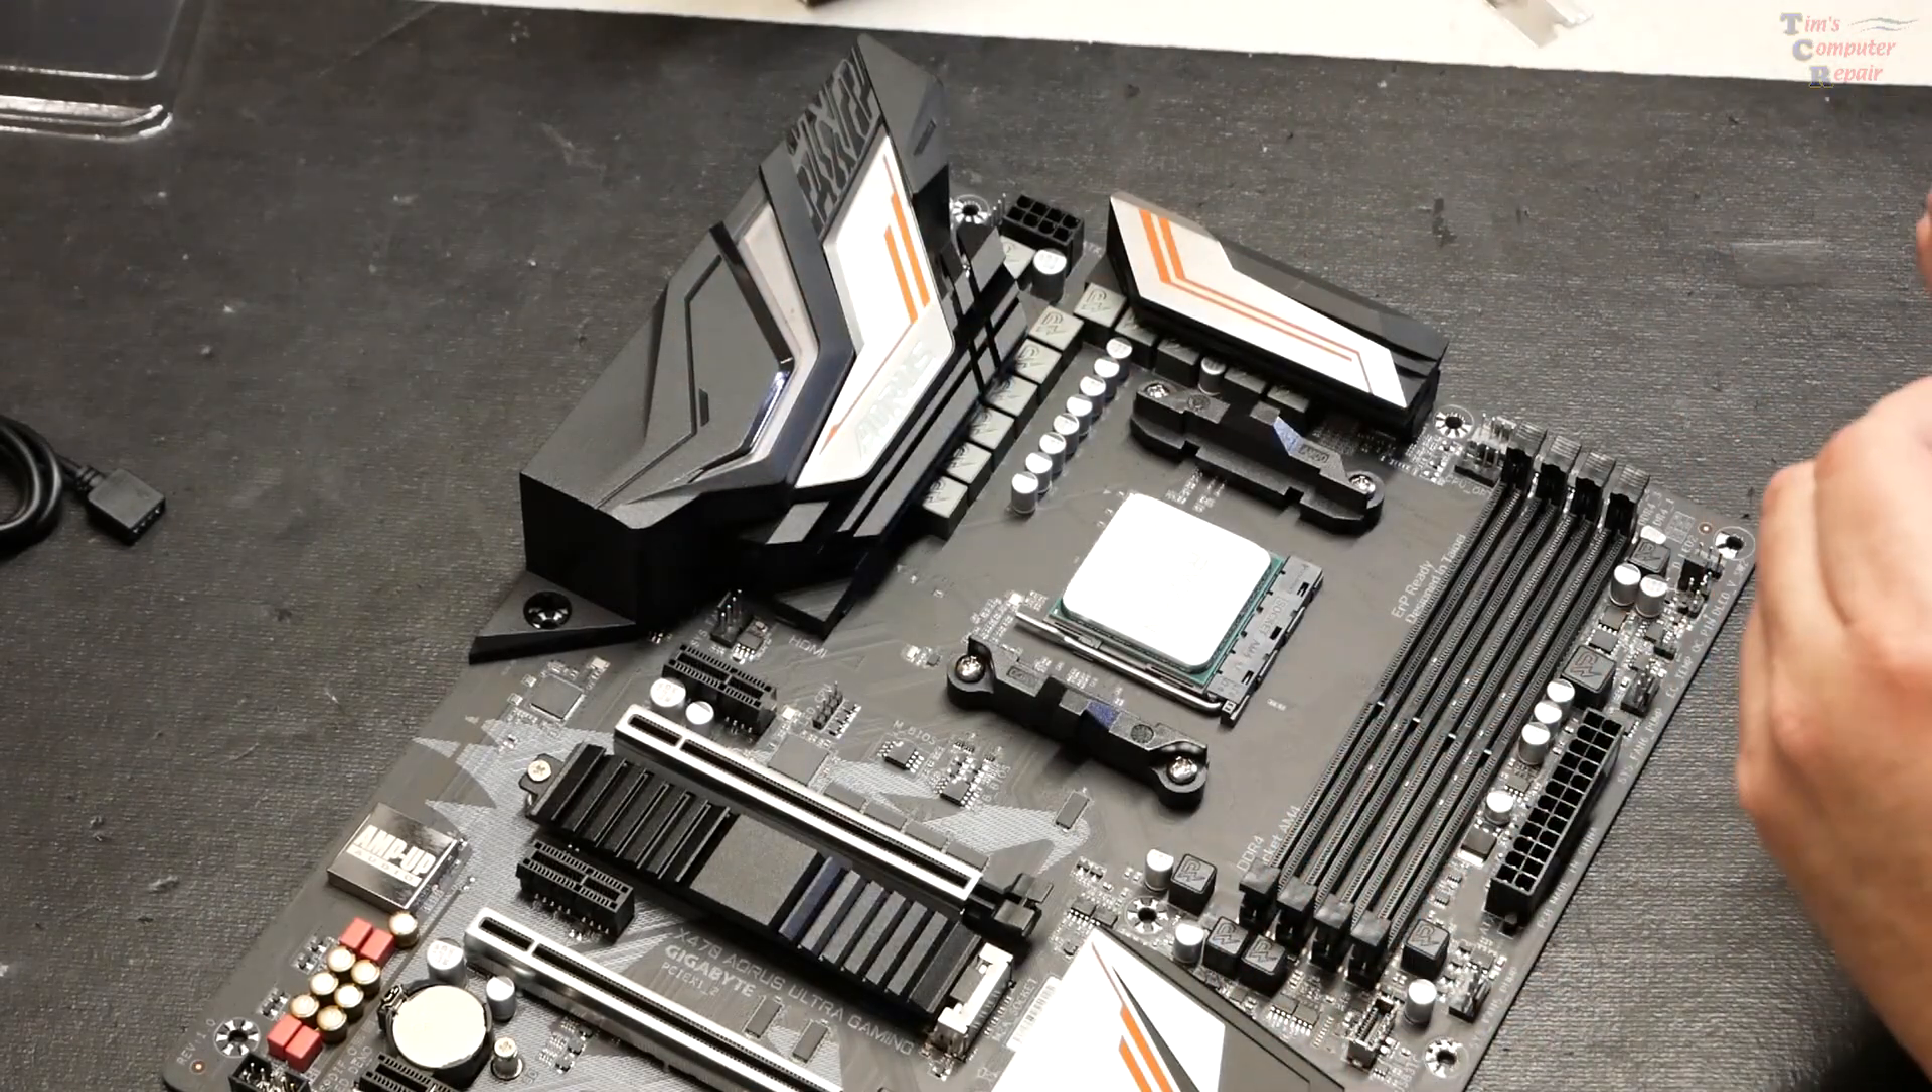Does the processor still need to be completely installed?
No.